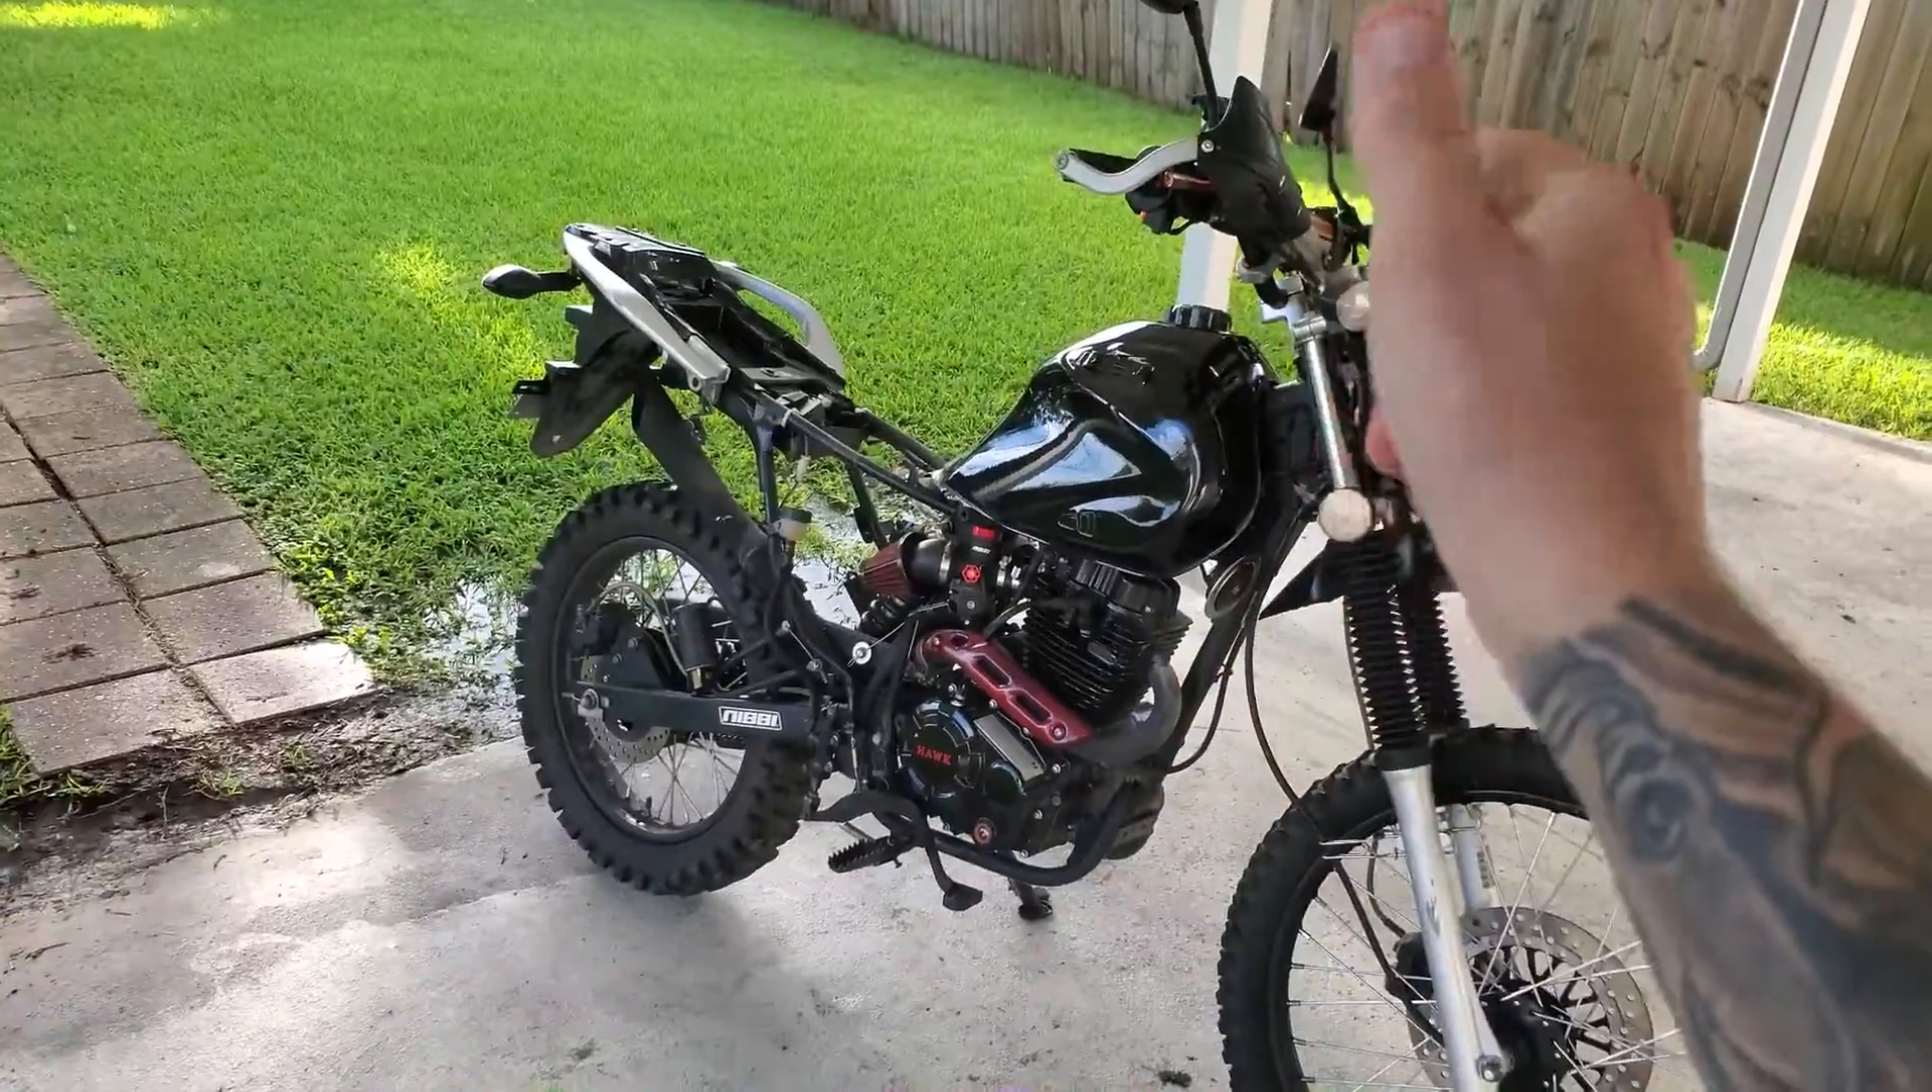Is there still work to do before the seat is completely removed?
No.